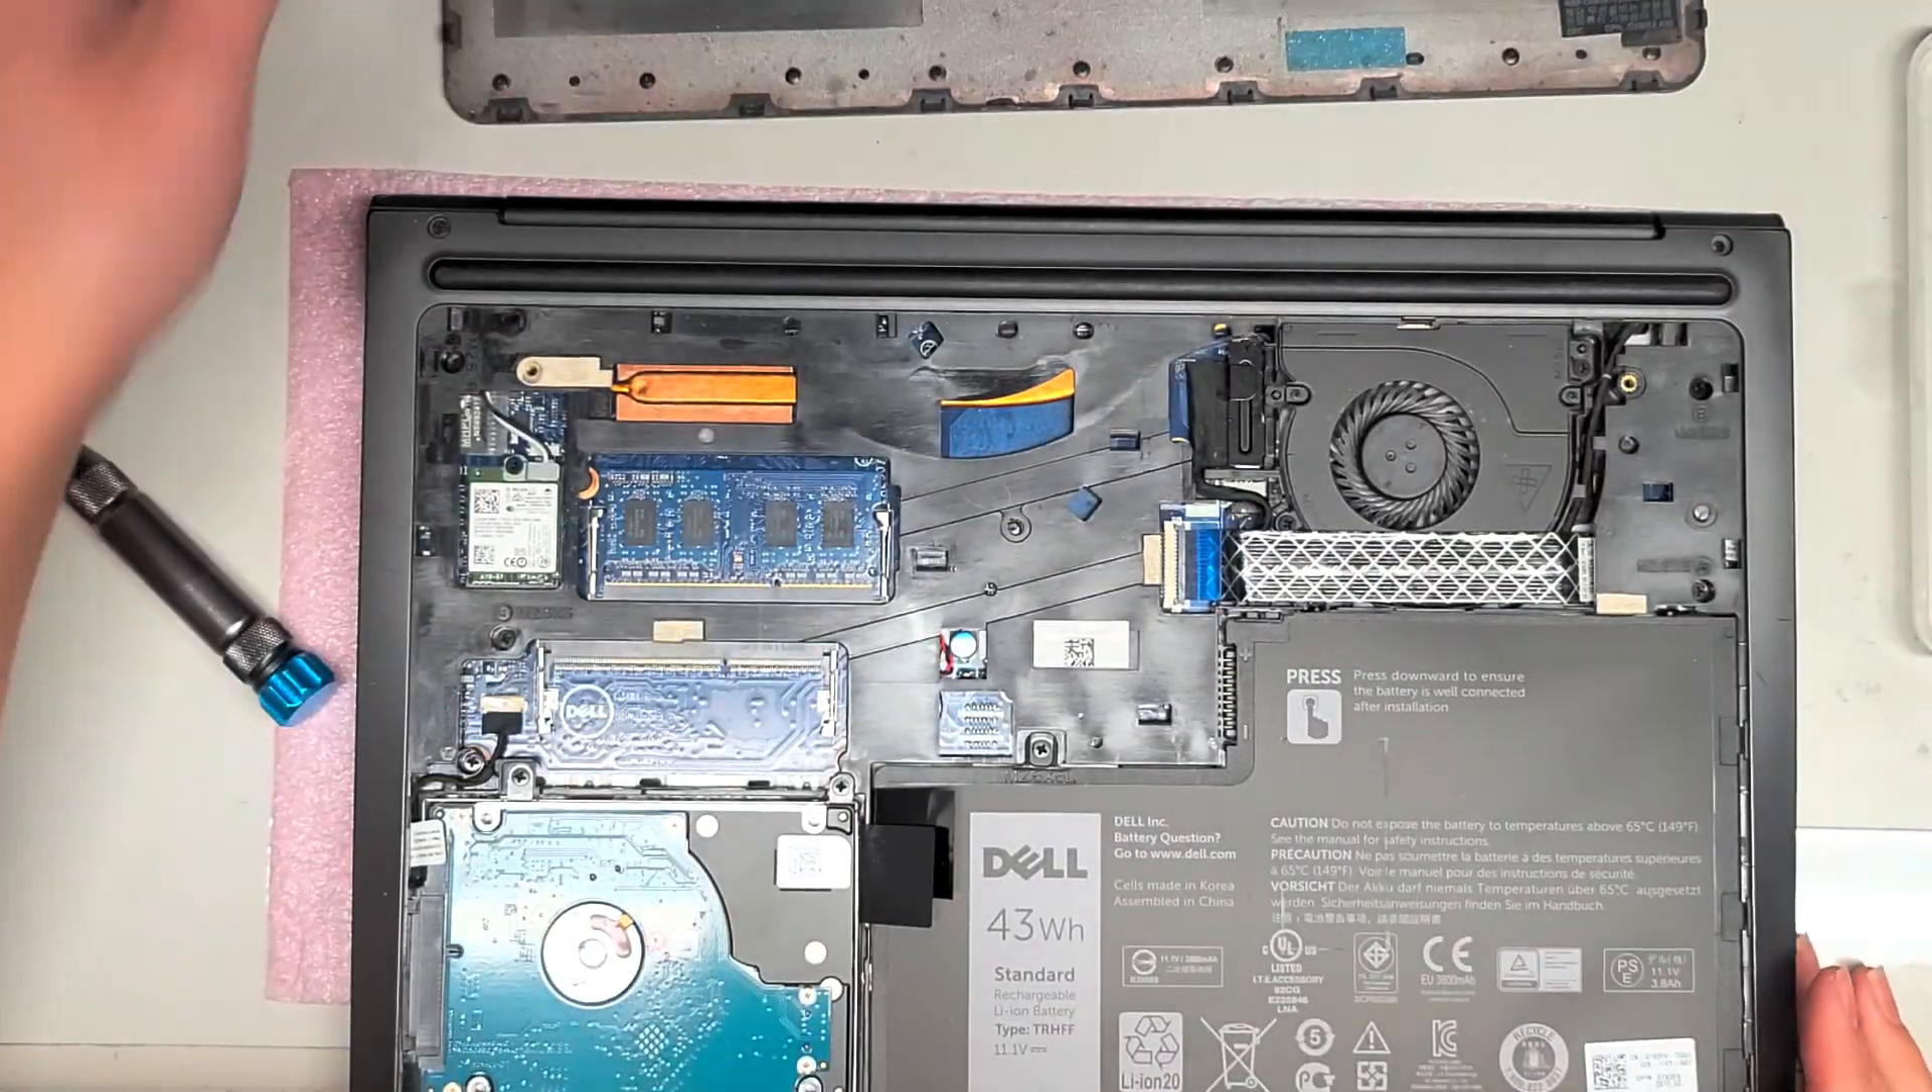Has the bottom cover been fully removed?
Yes.